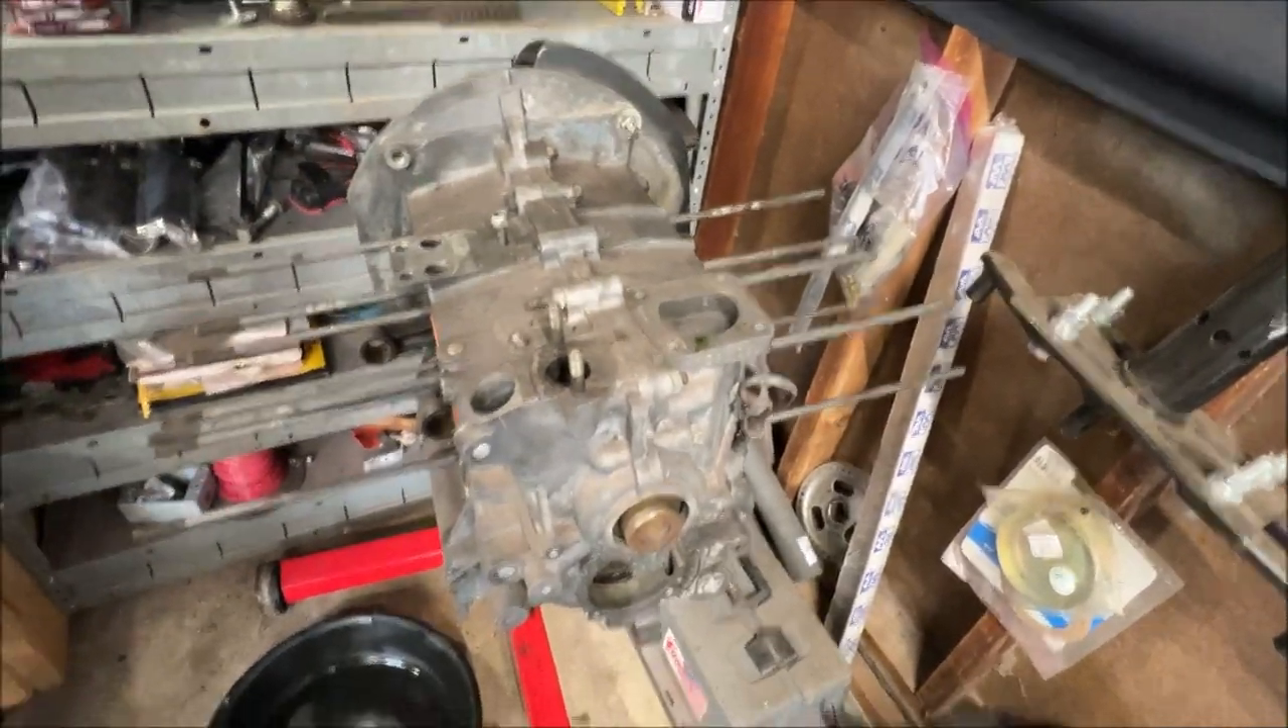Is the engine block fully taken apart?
No.